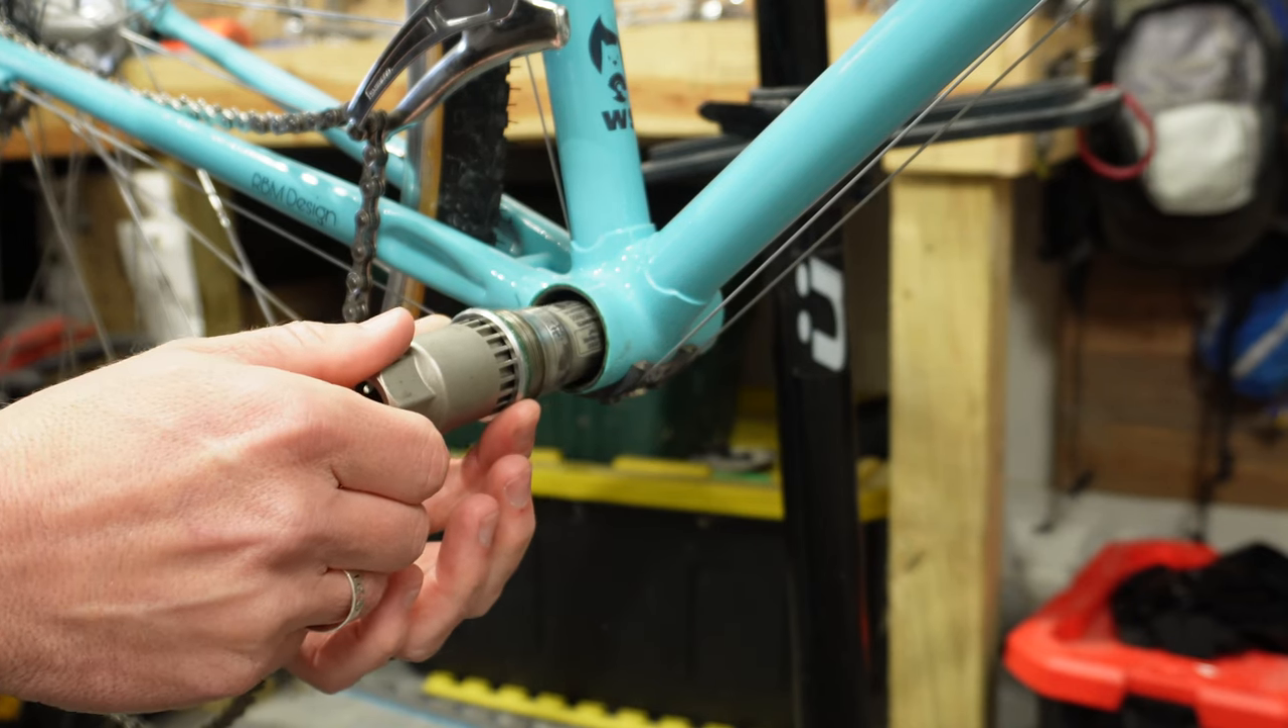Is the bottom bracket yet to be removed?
Yes.